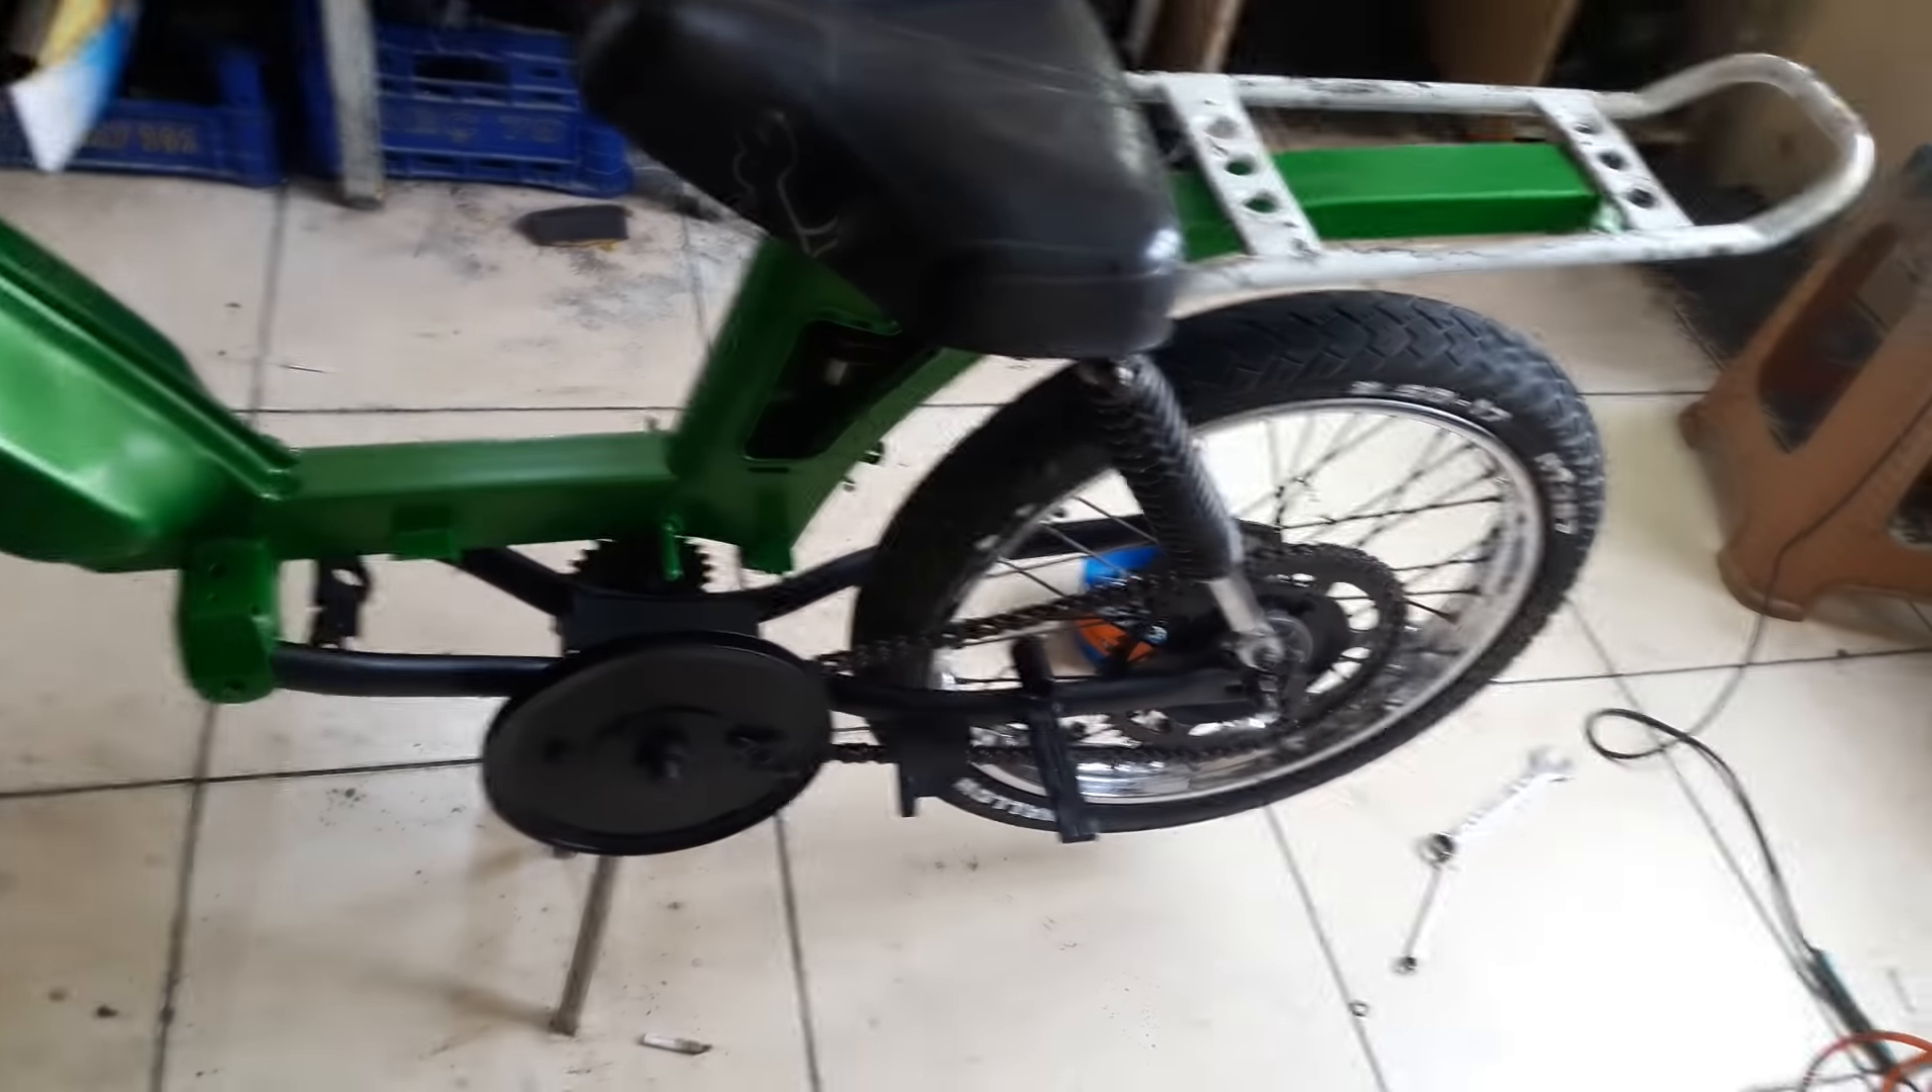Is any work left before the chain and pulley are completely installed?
No.